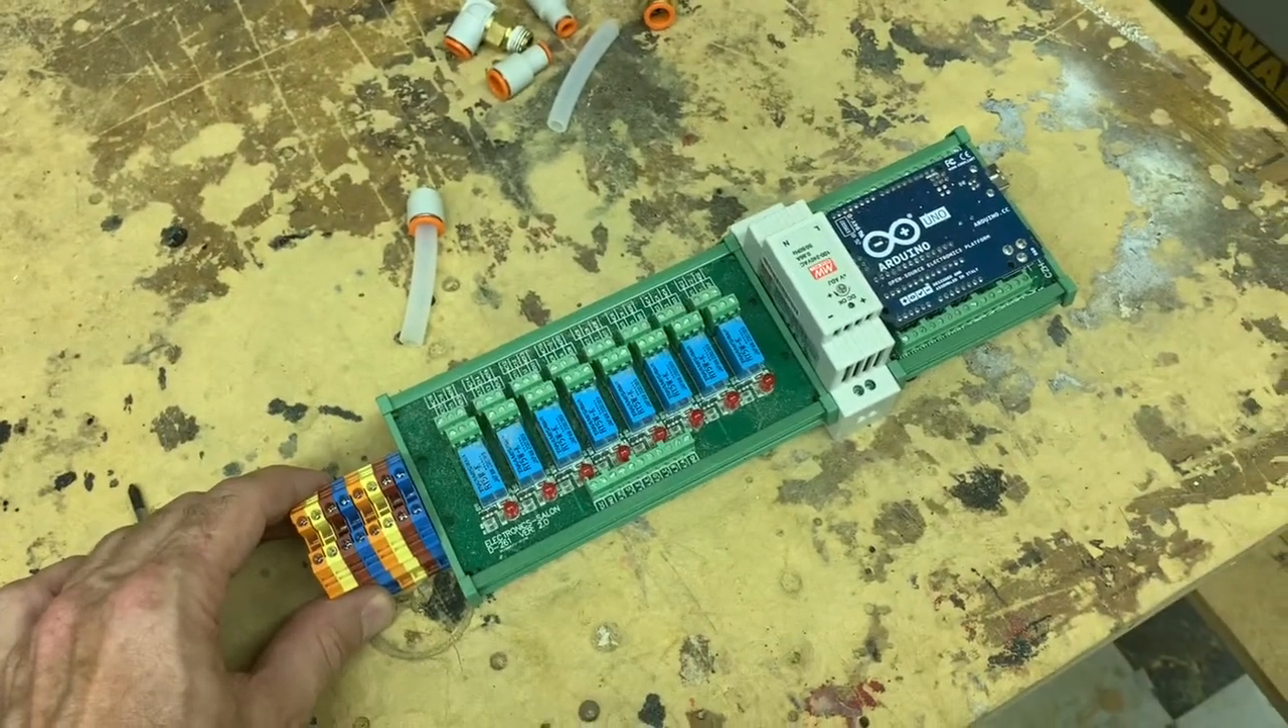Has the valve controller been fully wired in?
No.